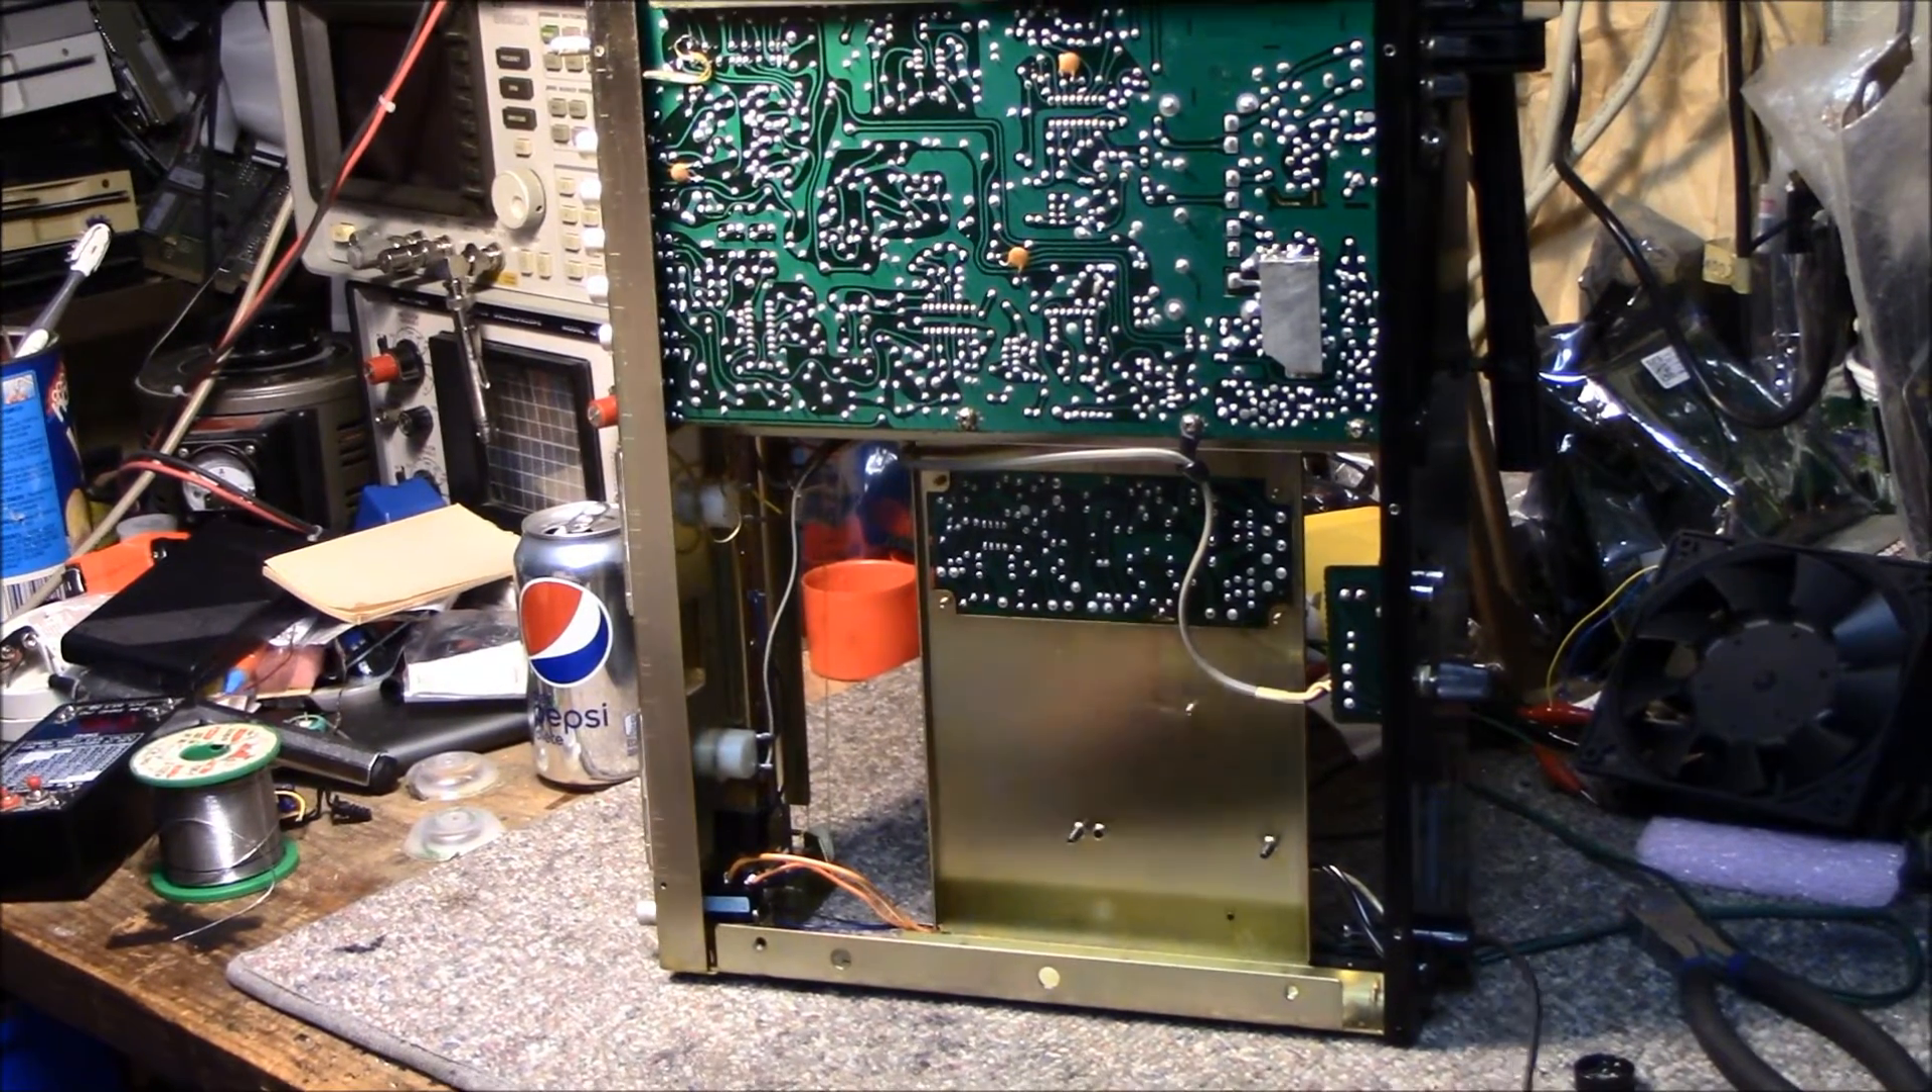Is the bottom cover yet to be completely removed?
No.